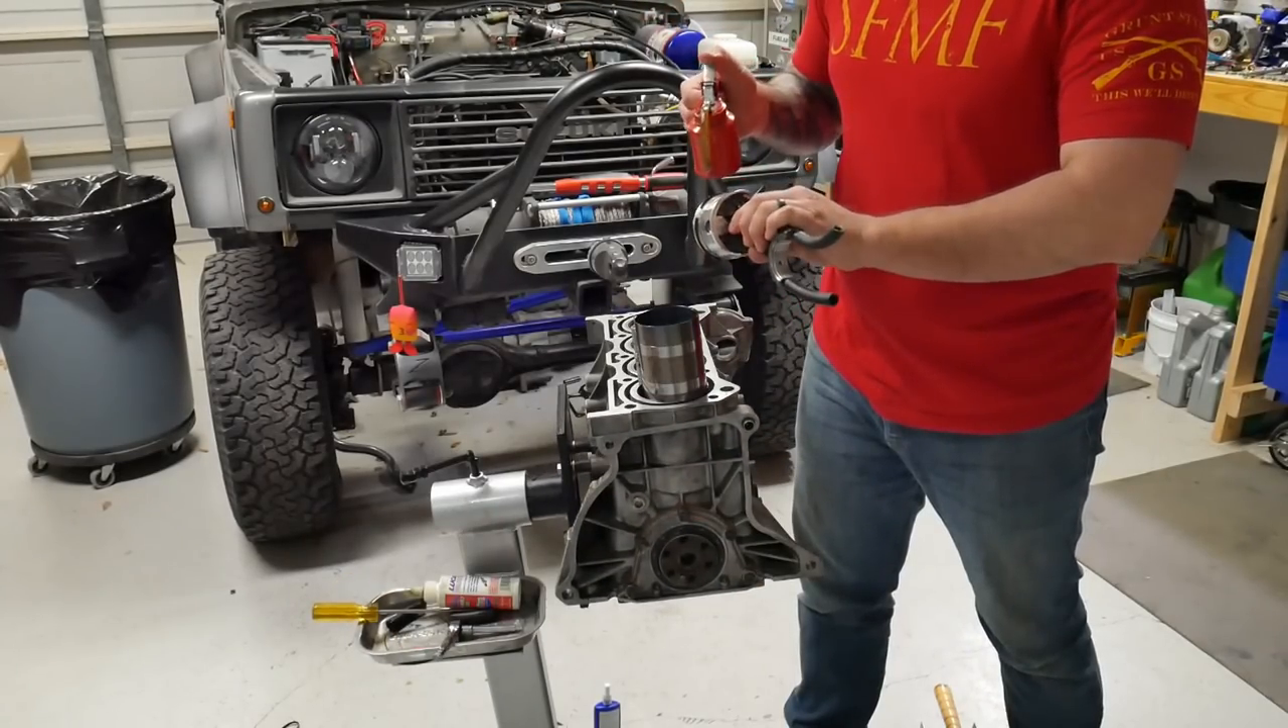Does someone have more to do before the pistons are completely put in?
Yes.